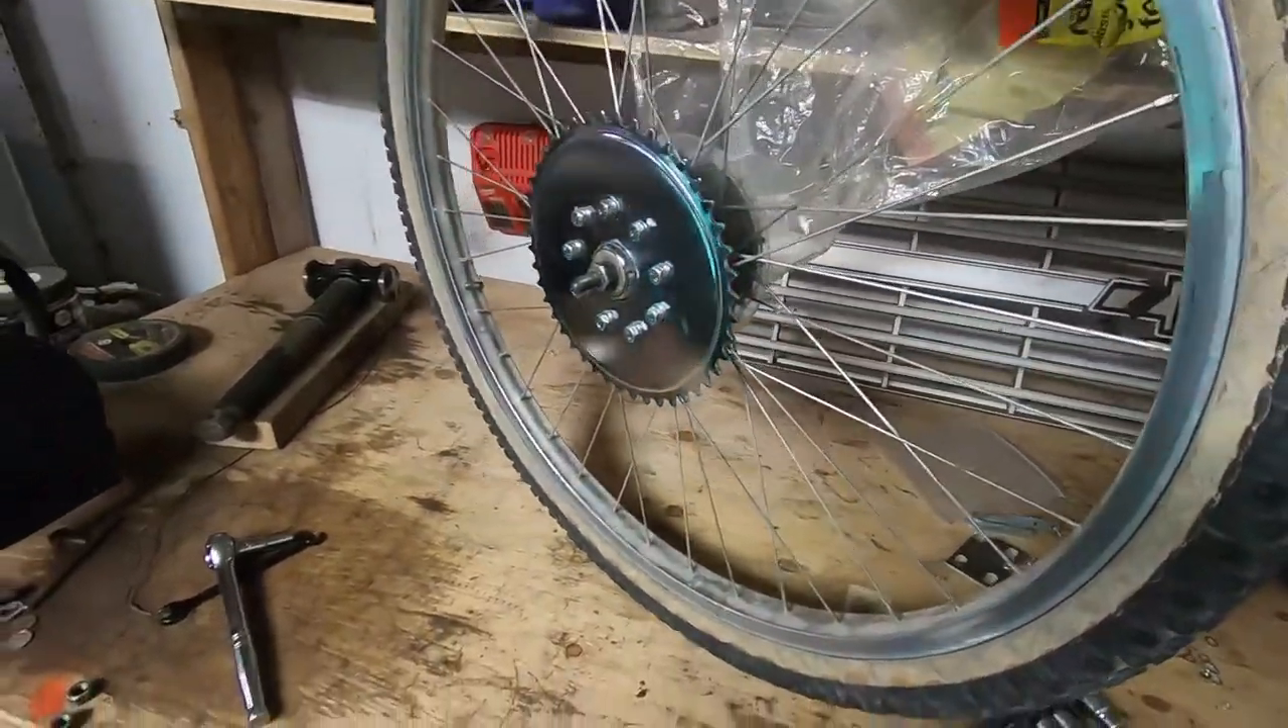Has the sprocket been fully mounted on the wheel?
Yes.